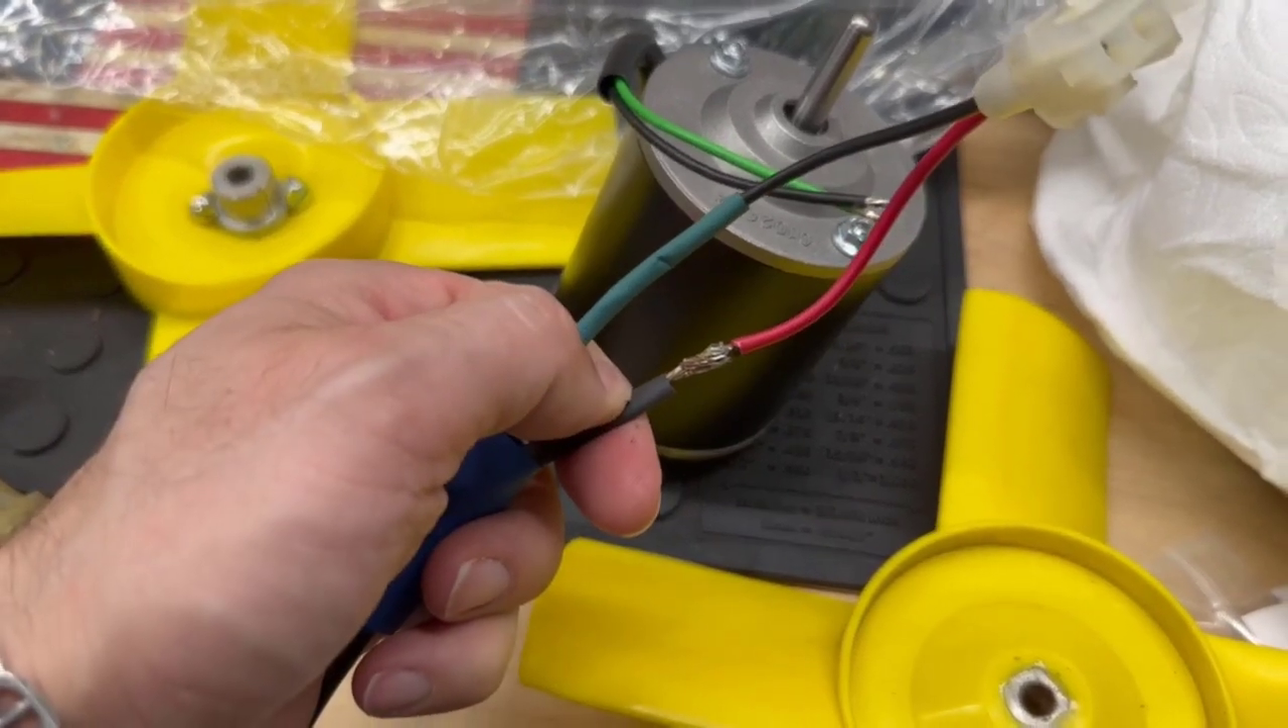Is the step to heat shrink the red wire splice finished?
No.